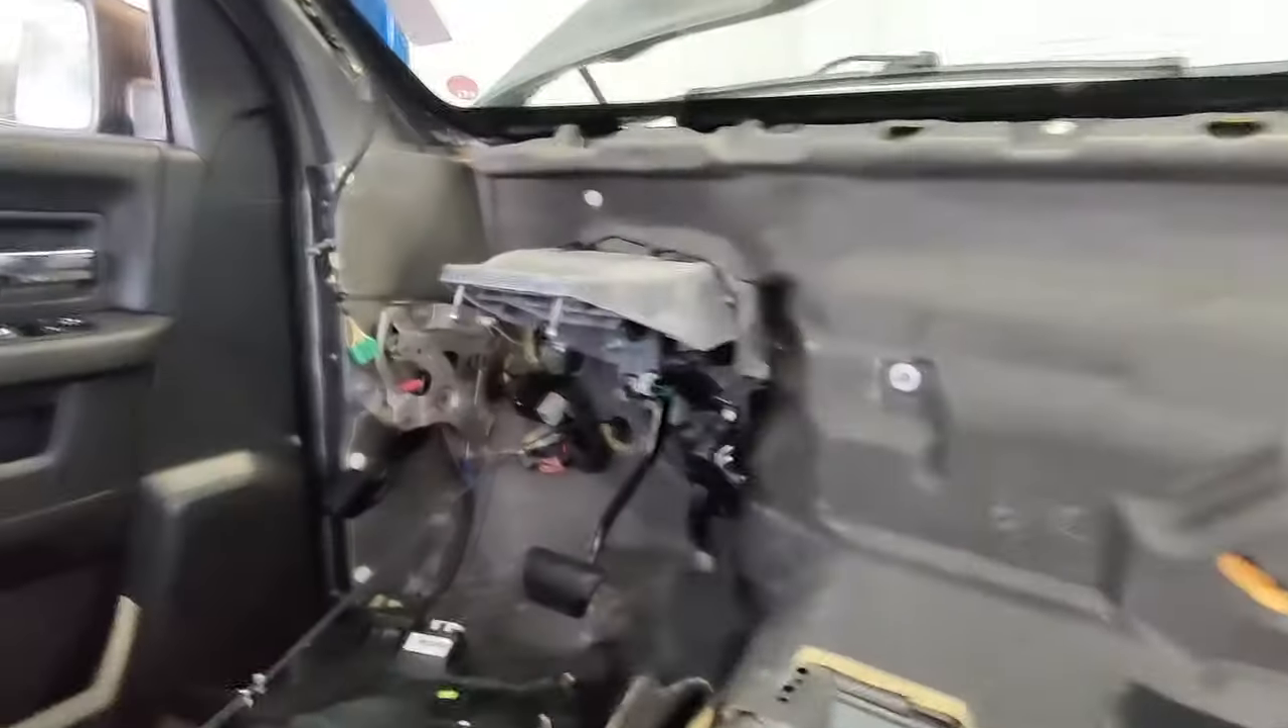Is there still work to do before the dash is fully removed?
No.